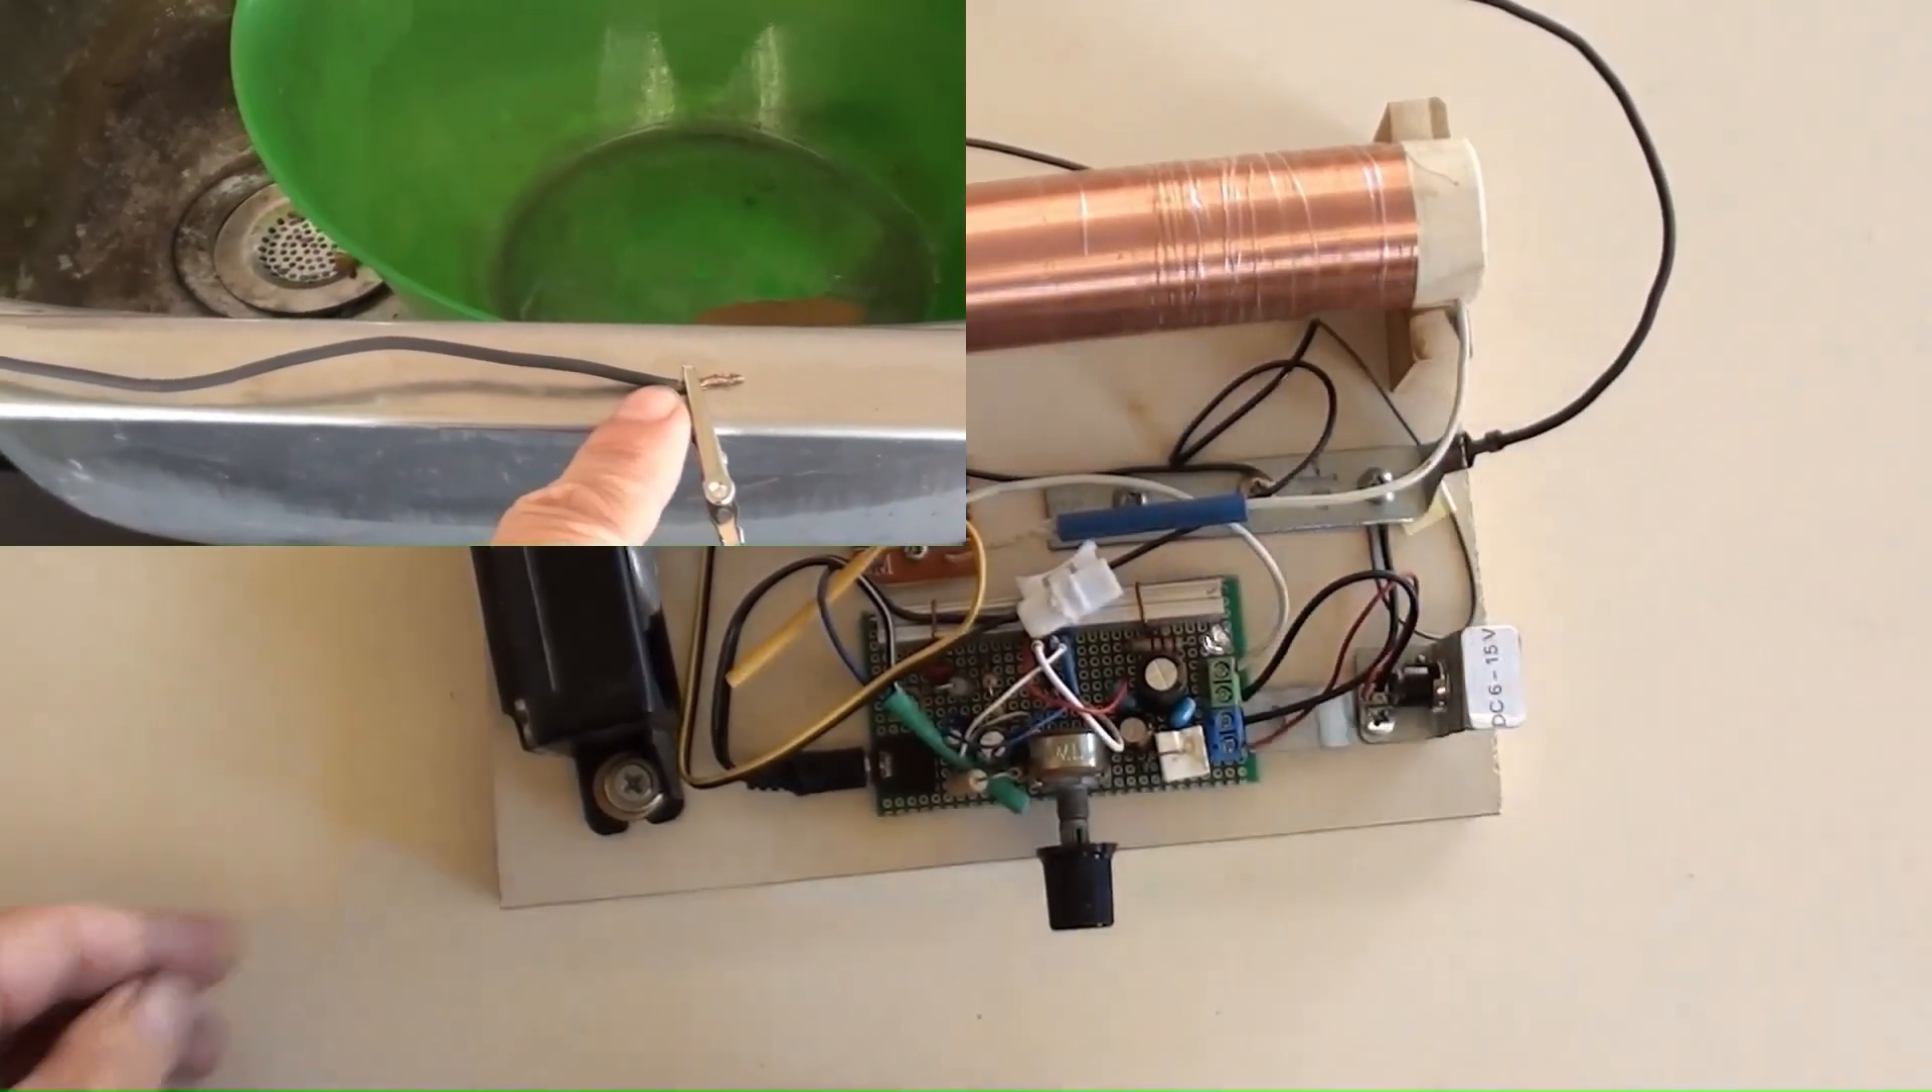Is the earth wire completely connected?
Yes.